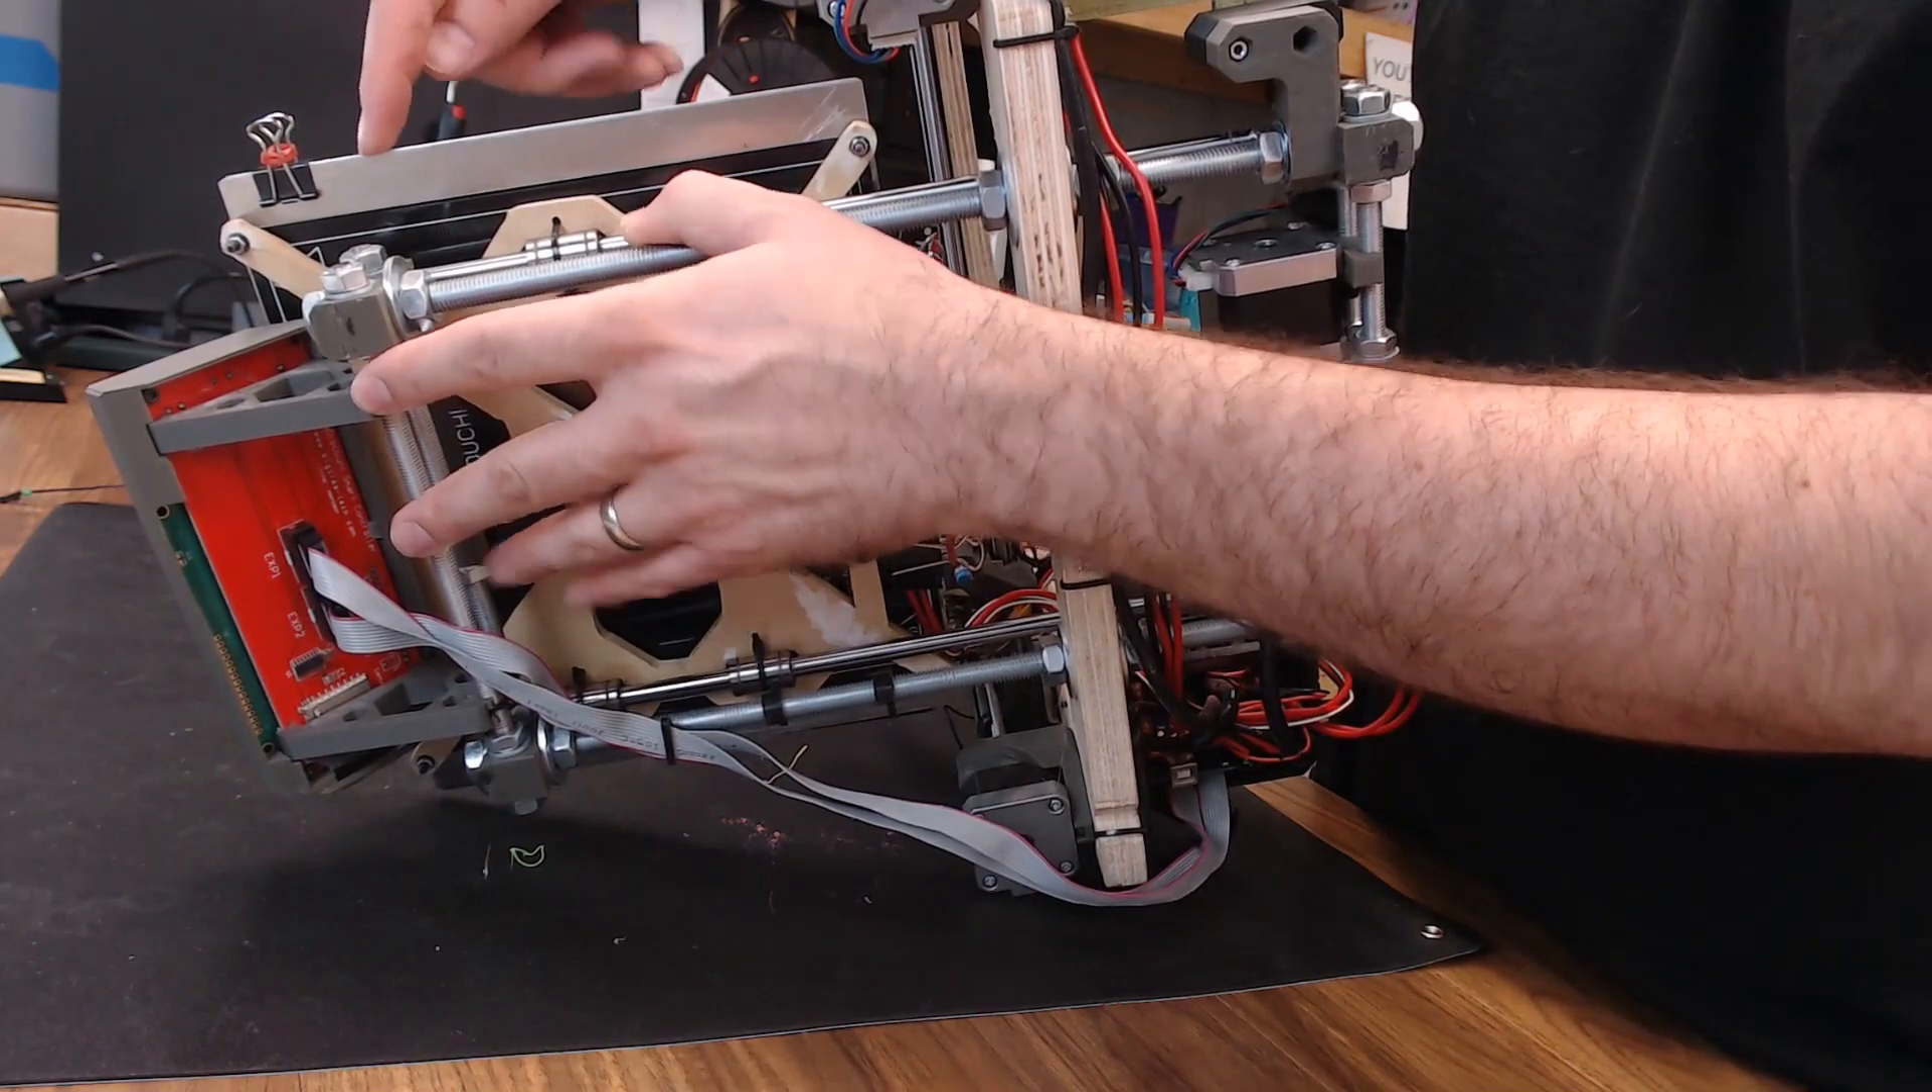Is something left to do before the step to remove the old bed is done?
Yes.